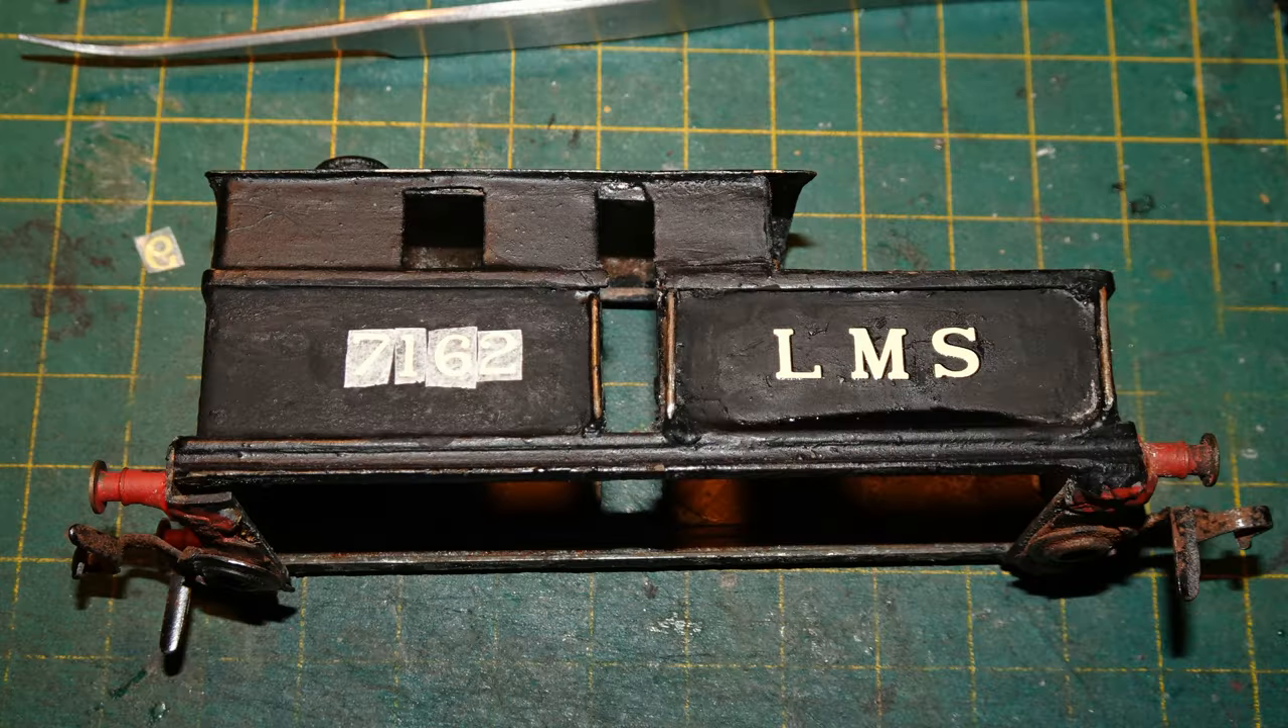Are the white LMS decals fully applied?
Yes.